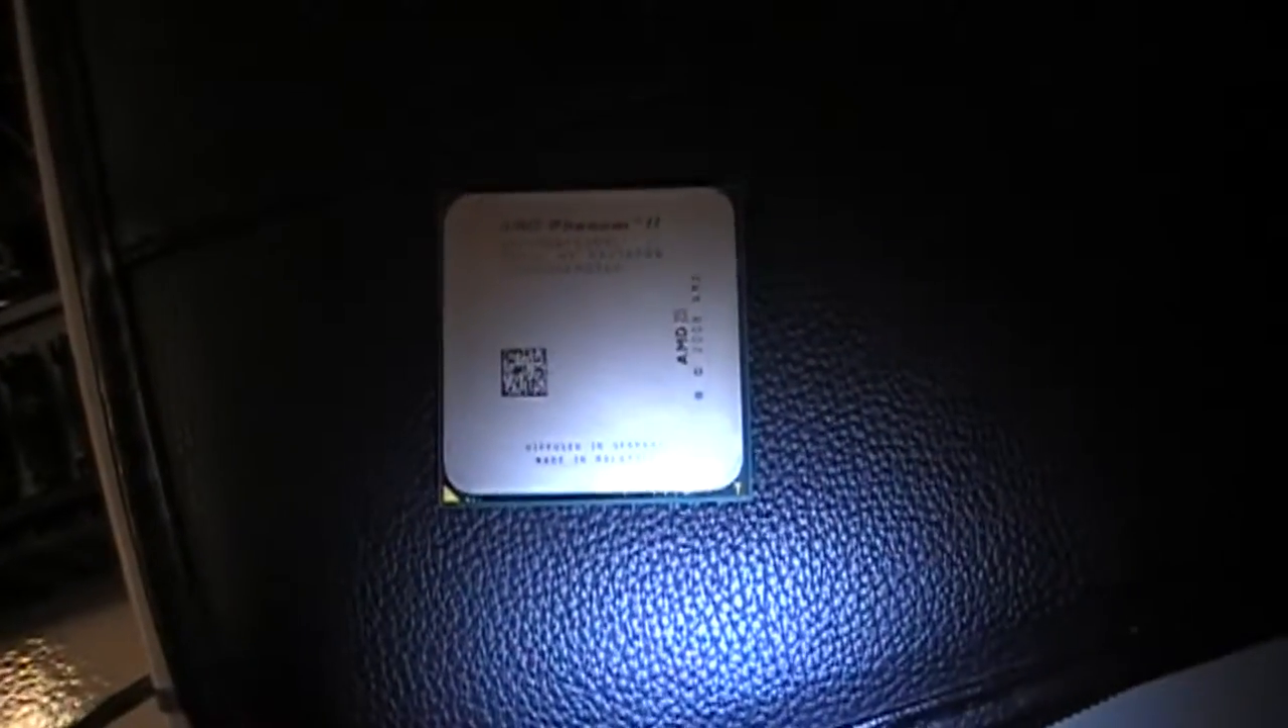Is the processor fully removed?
Yes.